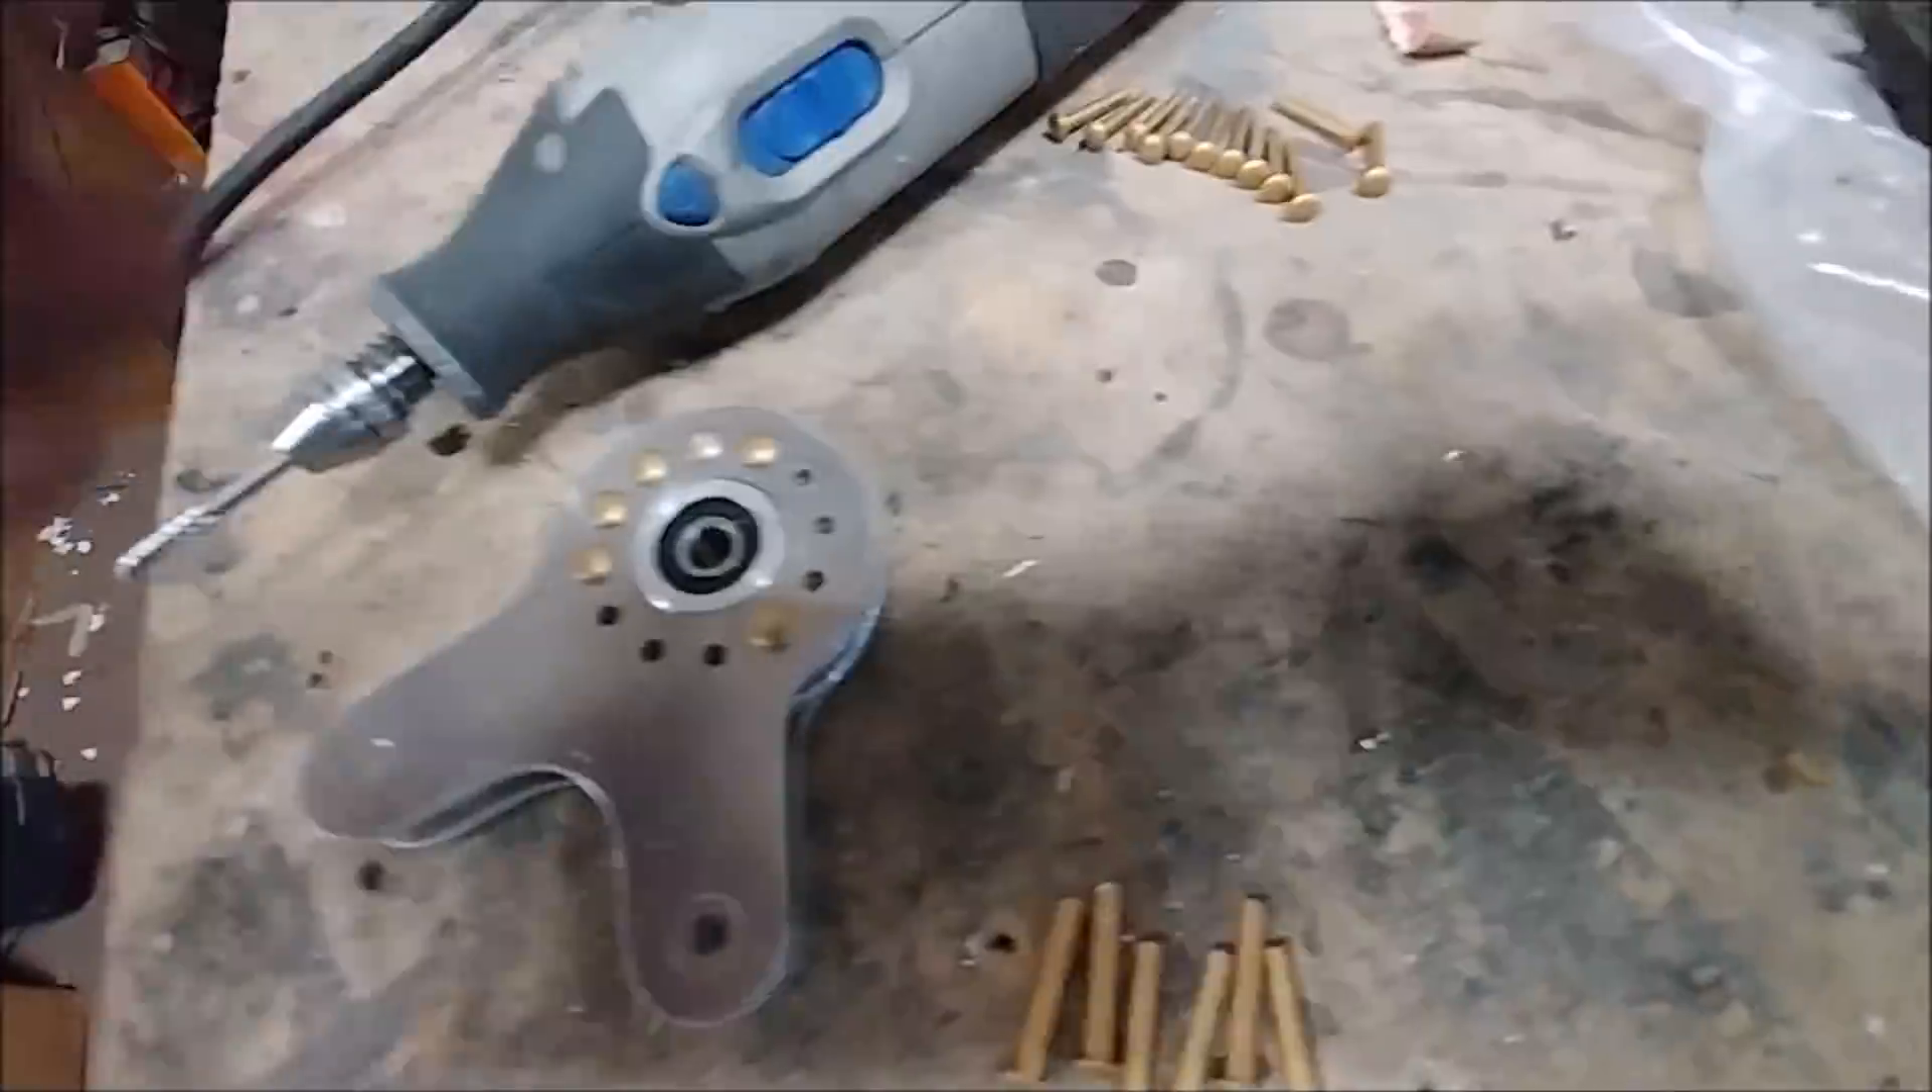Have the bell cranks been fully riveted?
No.